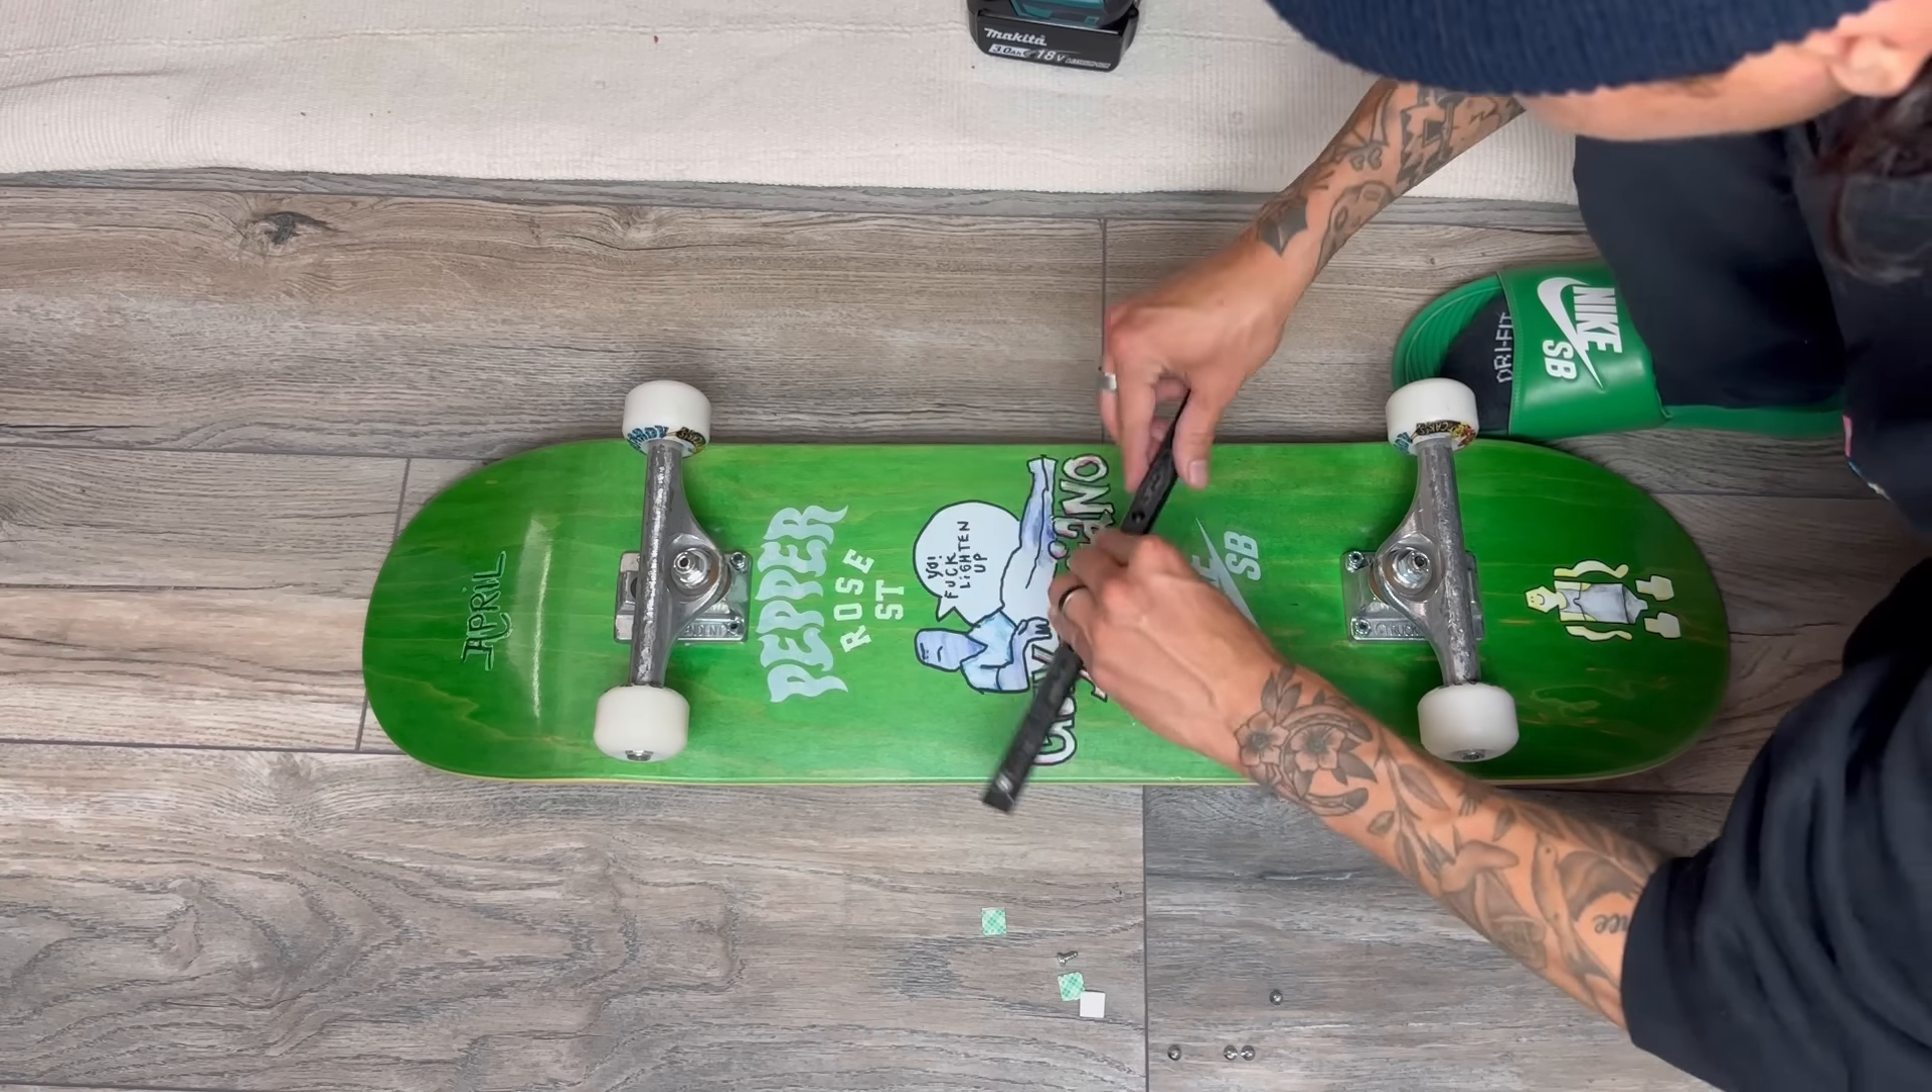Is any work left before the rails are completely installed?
Yes.